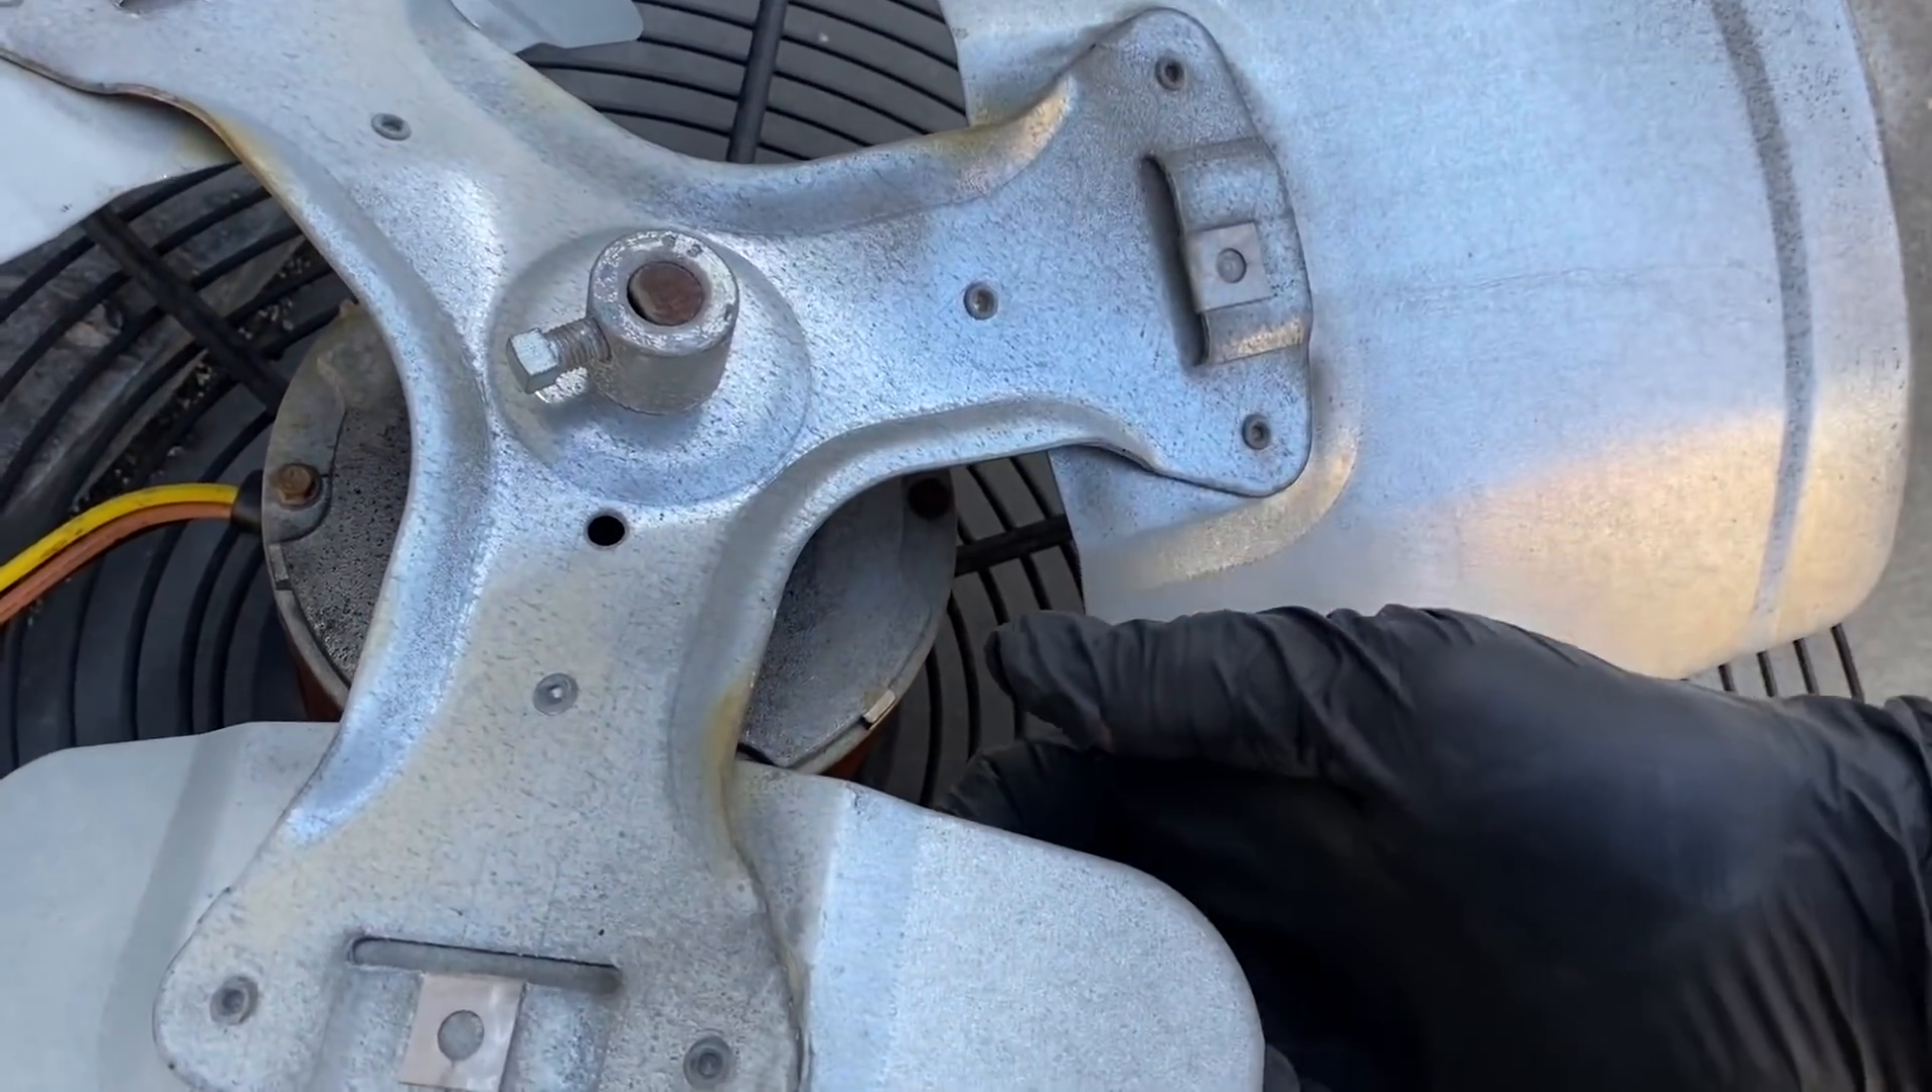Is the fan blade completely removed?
No.